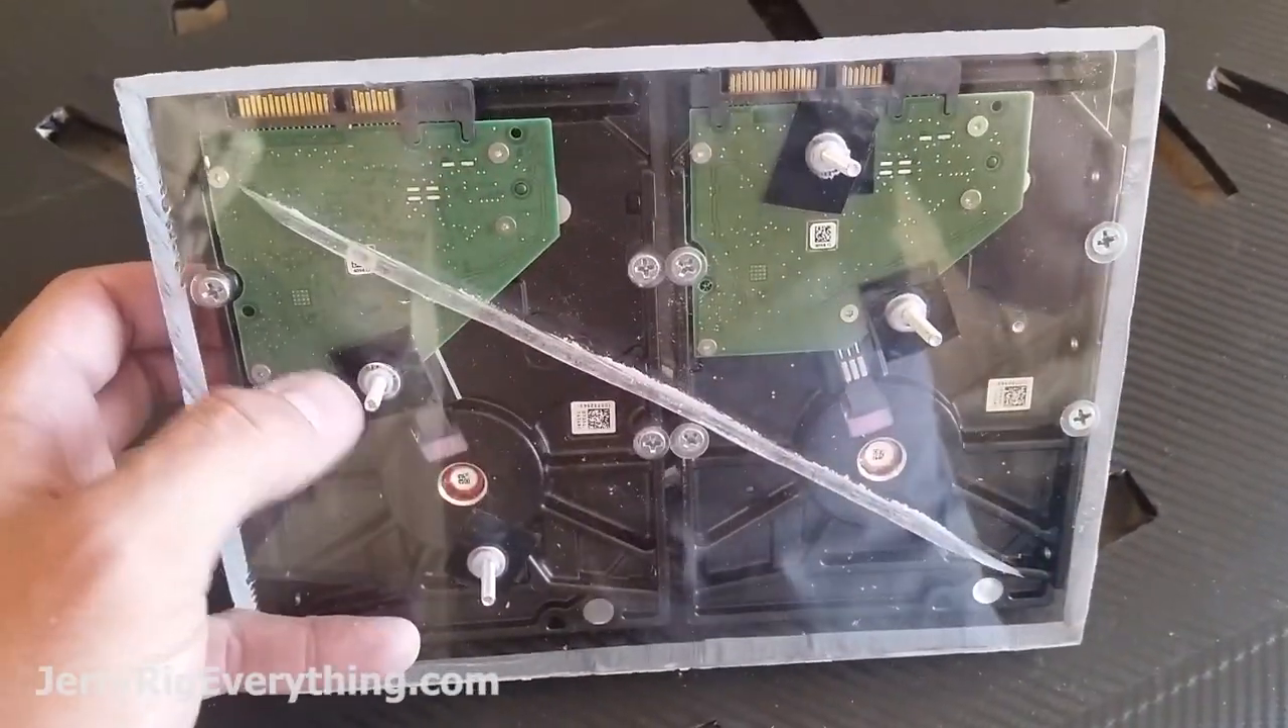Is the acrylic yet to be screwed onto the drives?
No.